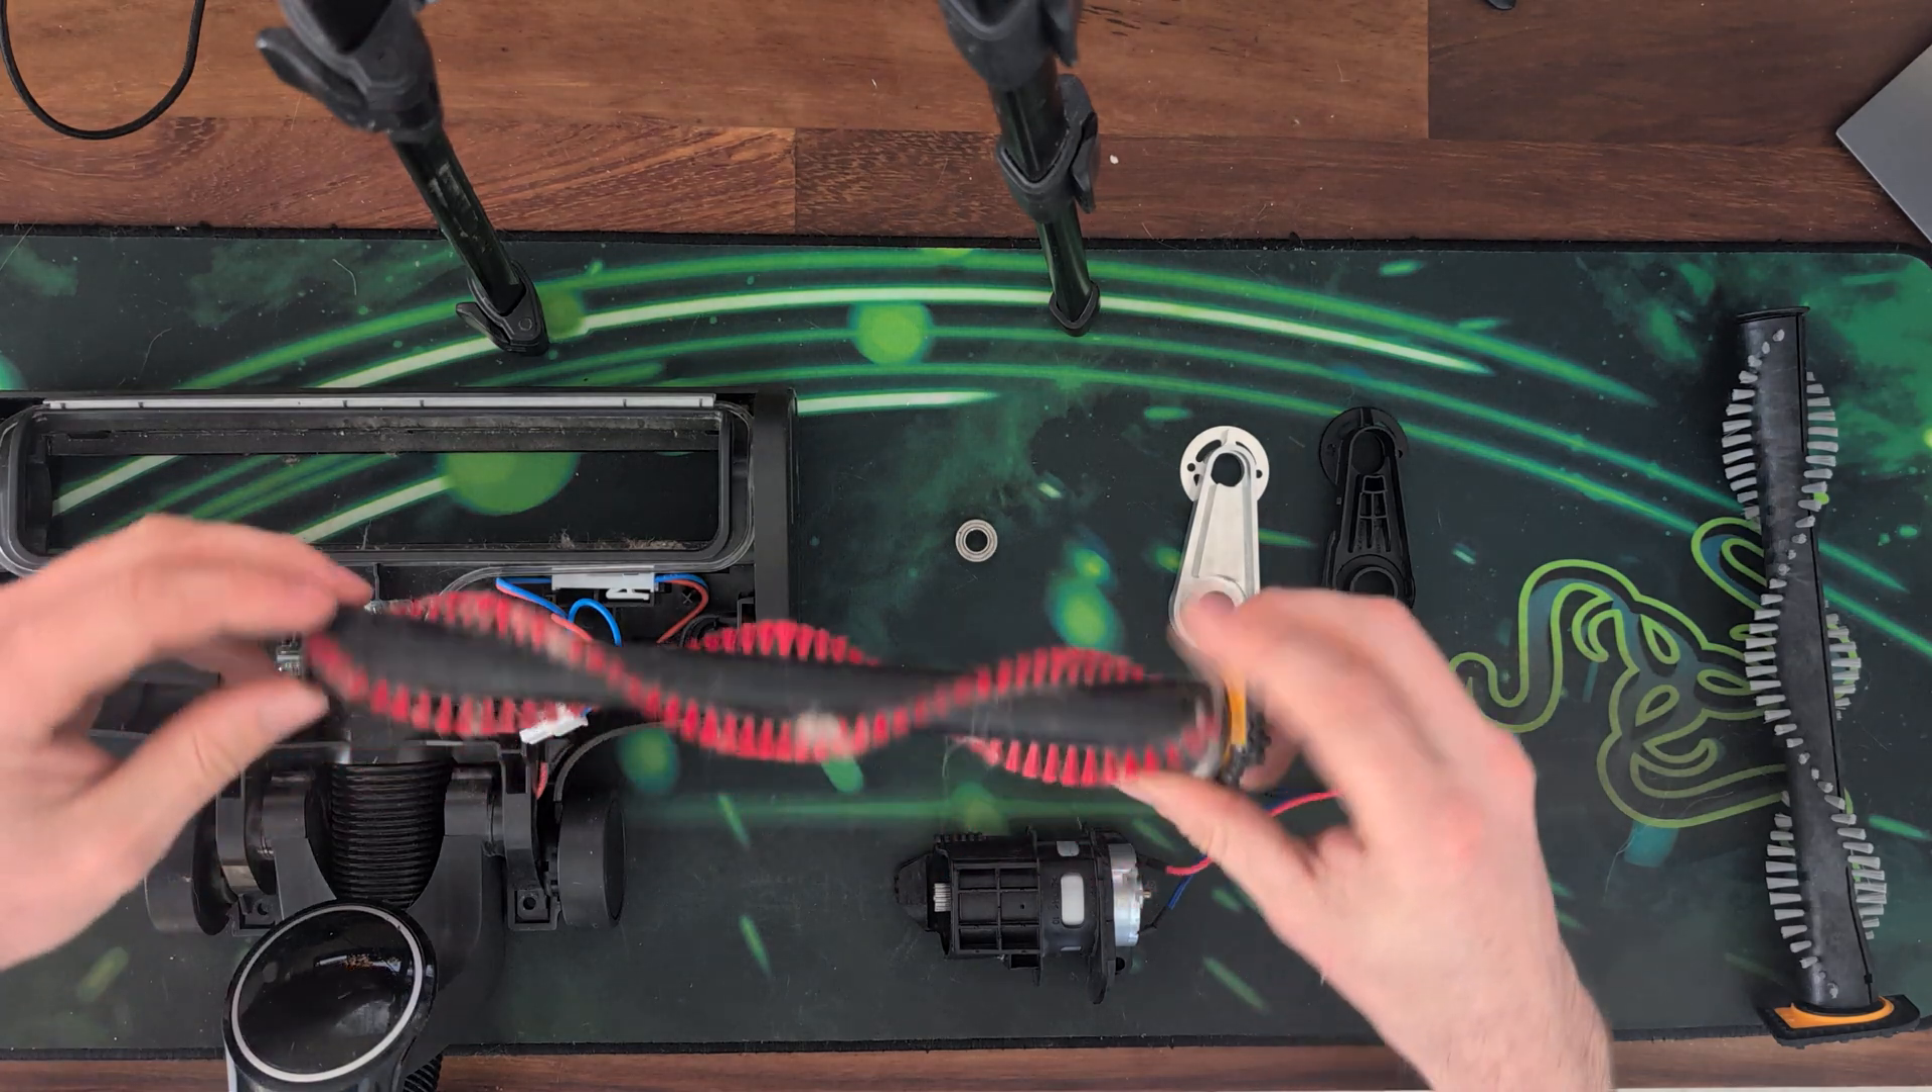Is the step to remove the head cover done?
Yes.